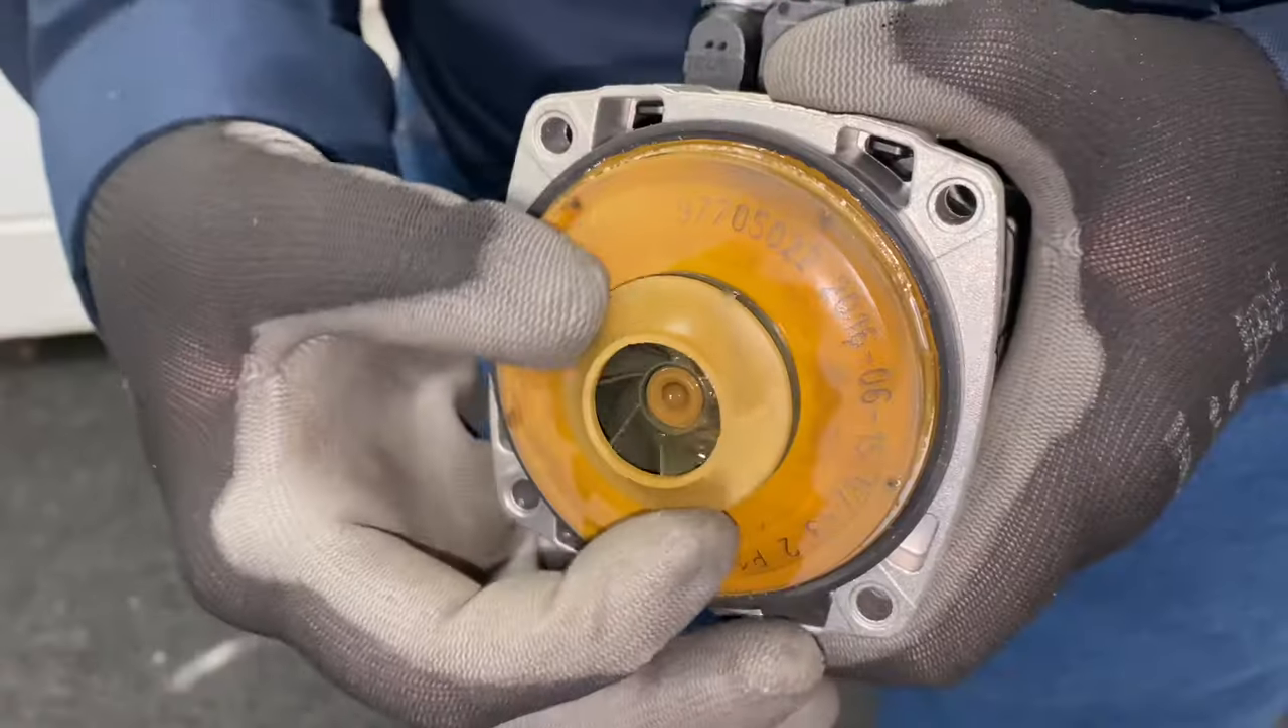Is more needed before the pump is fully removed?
No.